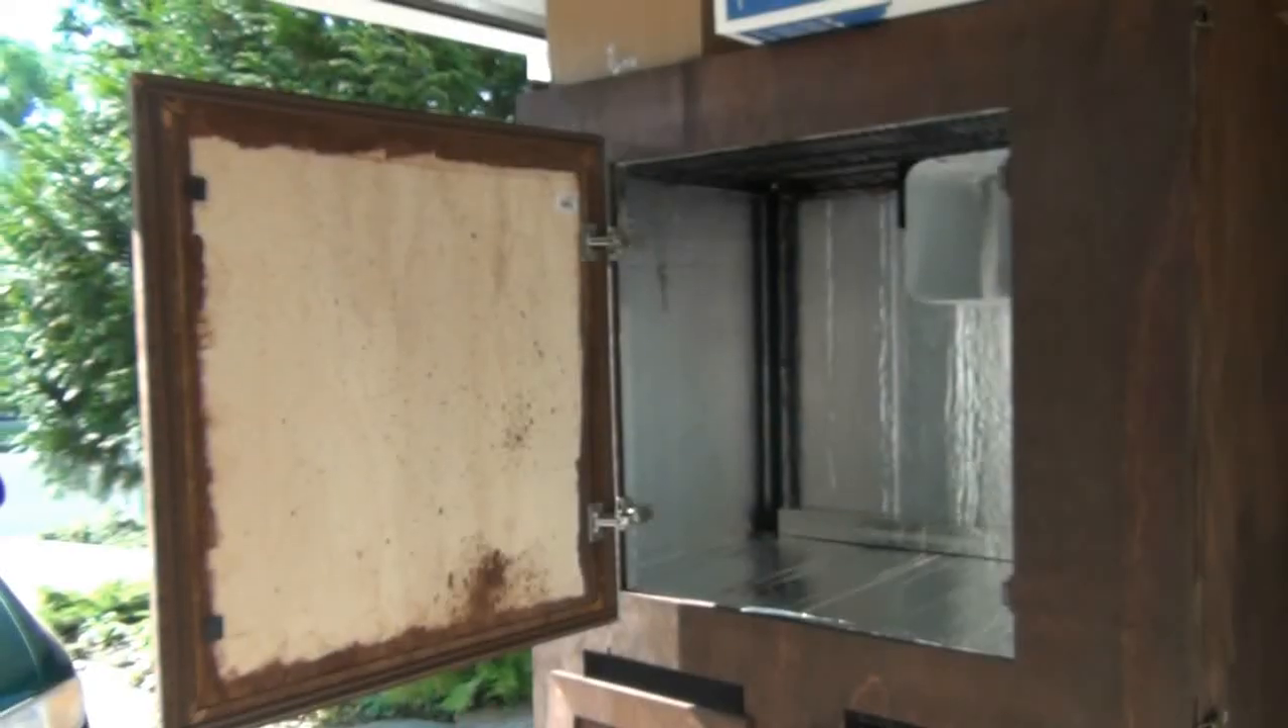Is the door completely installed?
Yes.